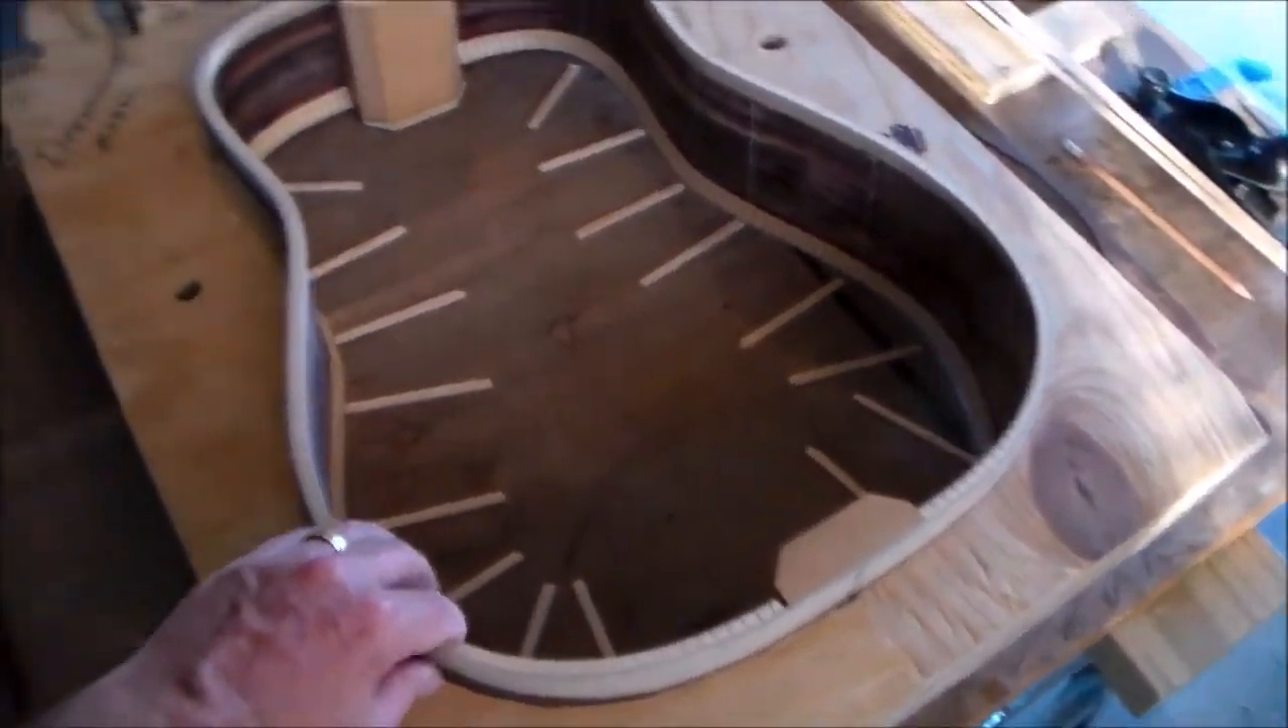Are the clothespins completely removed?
Yes.